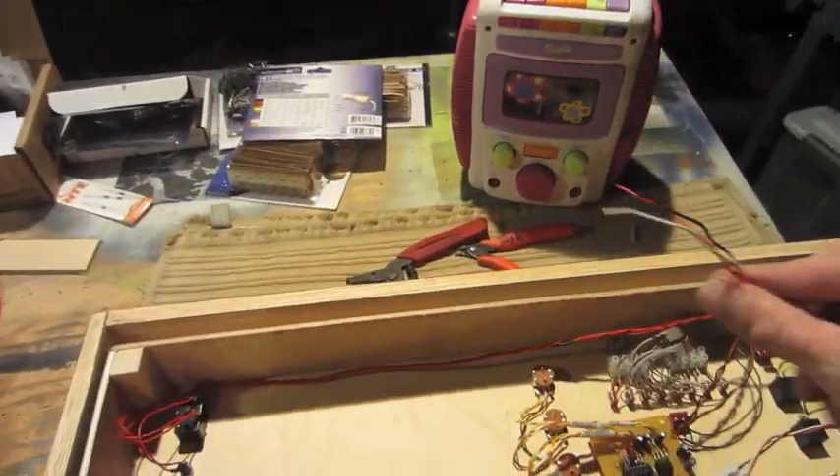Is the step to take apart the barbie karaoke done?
No.